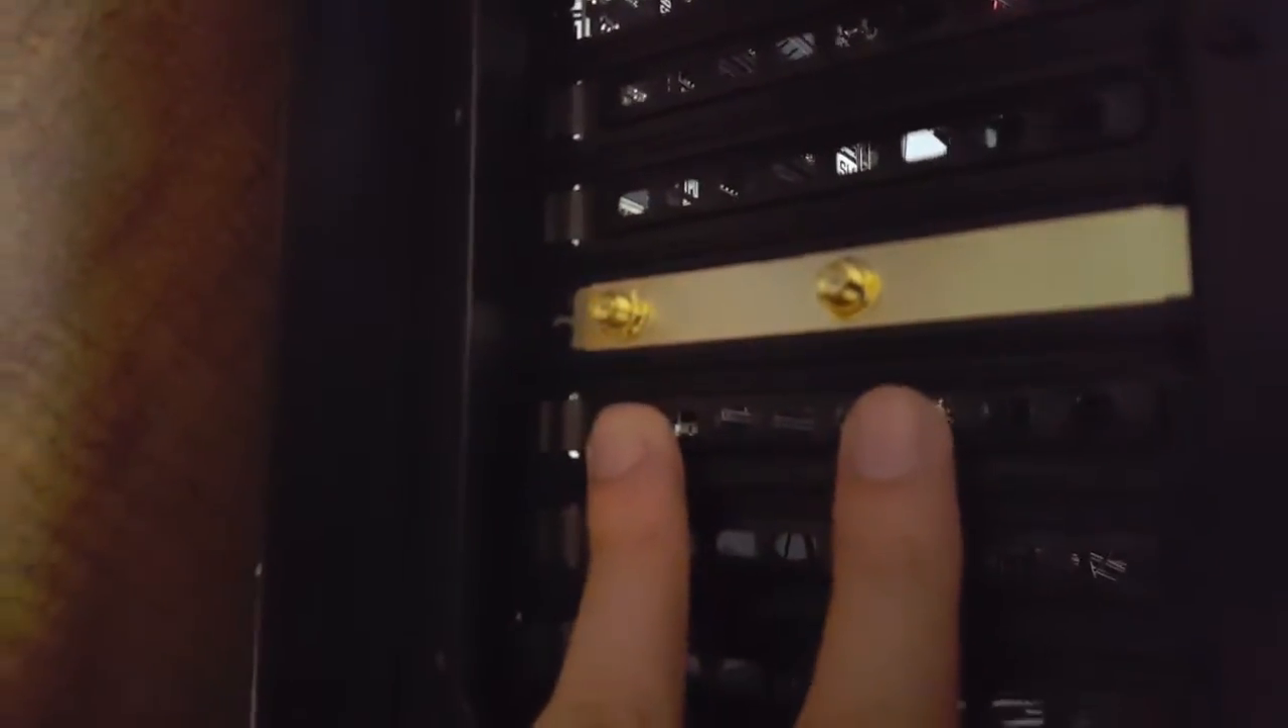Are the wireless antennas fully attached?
No.